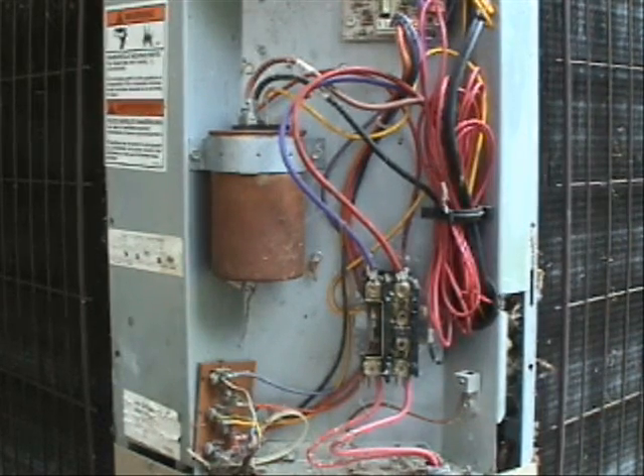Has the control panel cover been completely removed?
Yes.